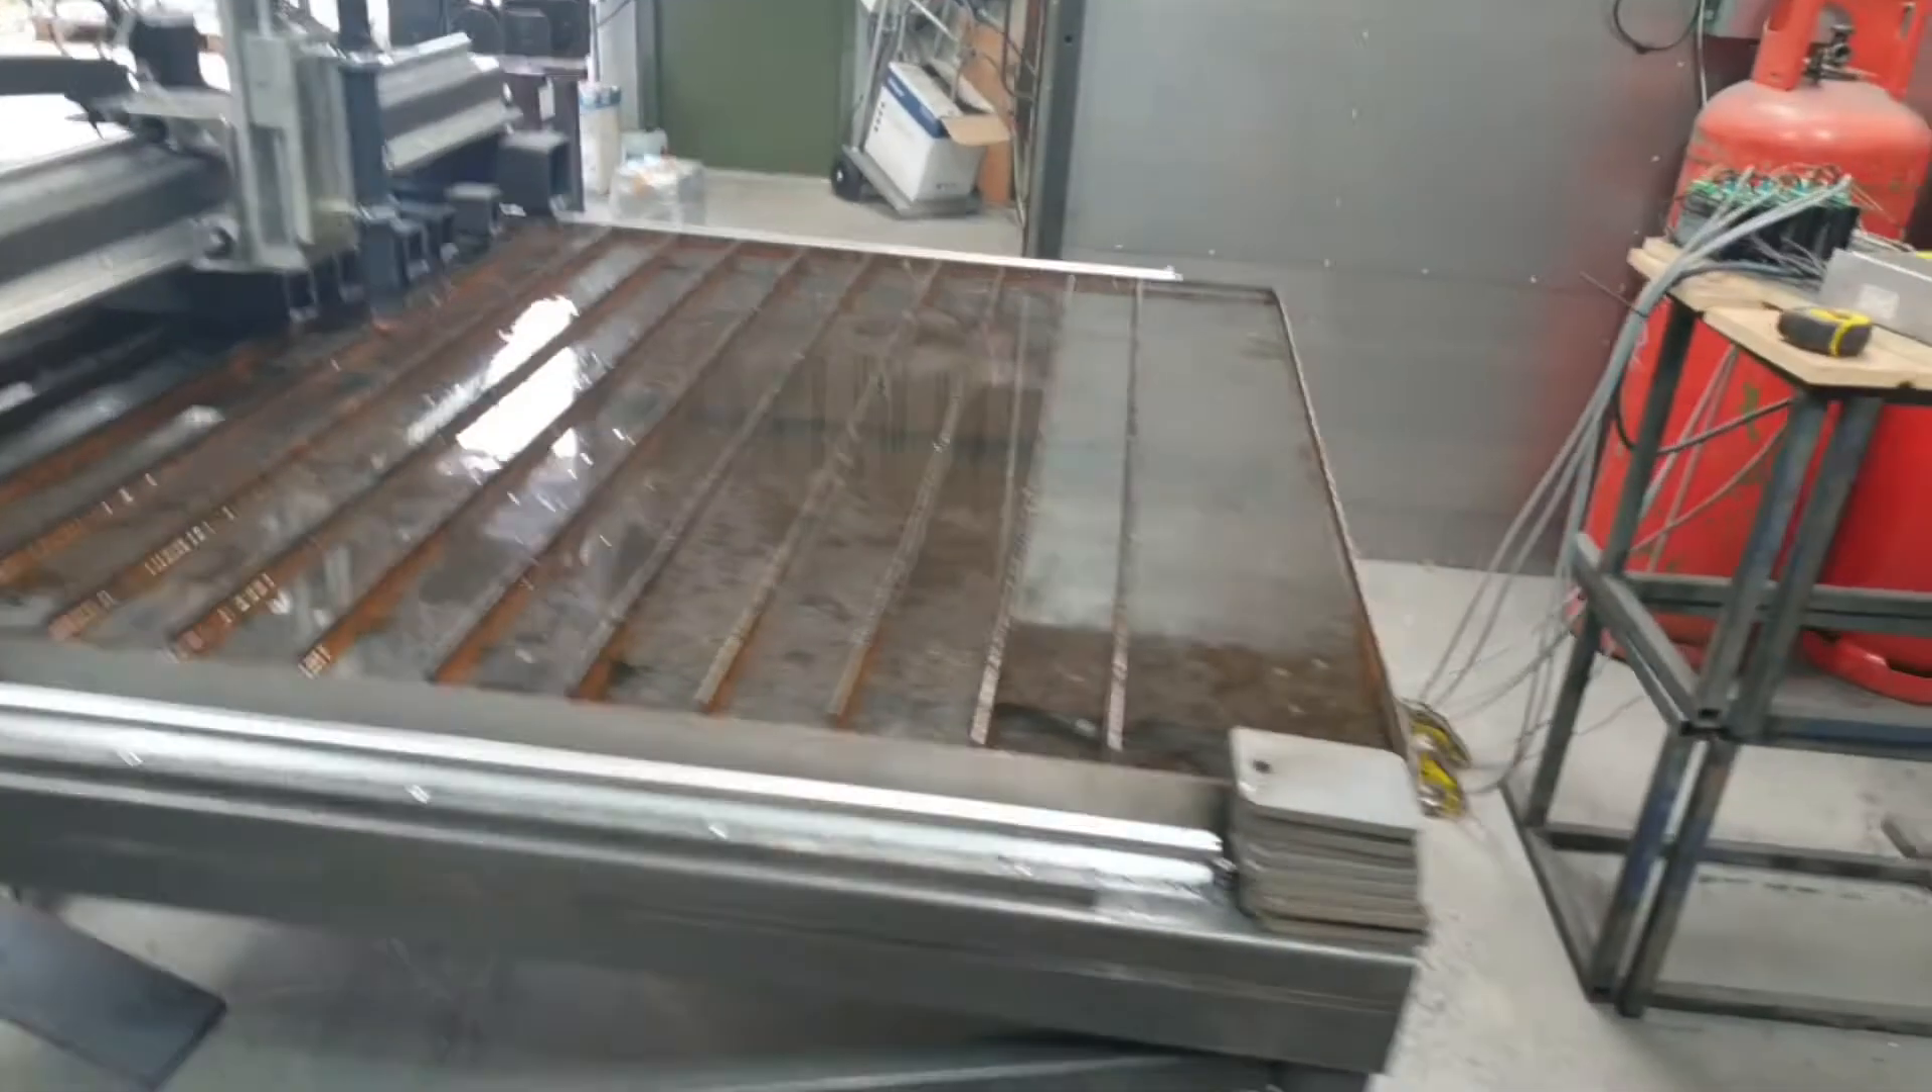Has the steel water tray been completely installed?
Yes.